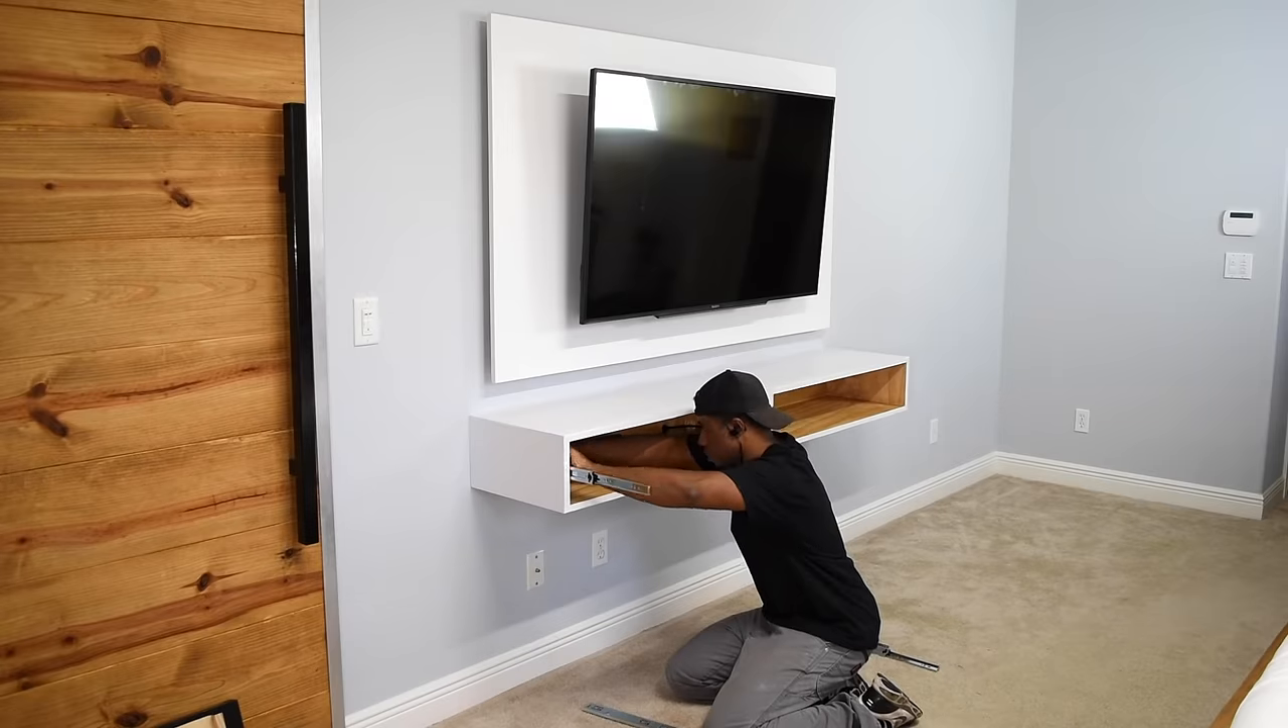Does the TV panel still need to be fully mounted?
No.